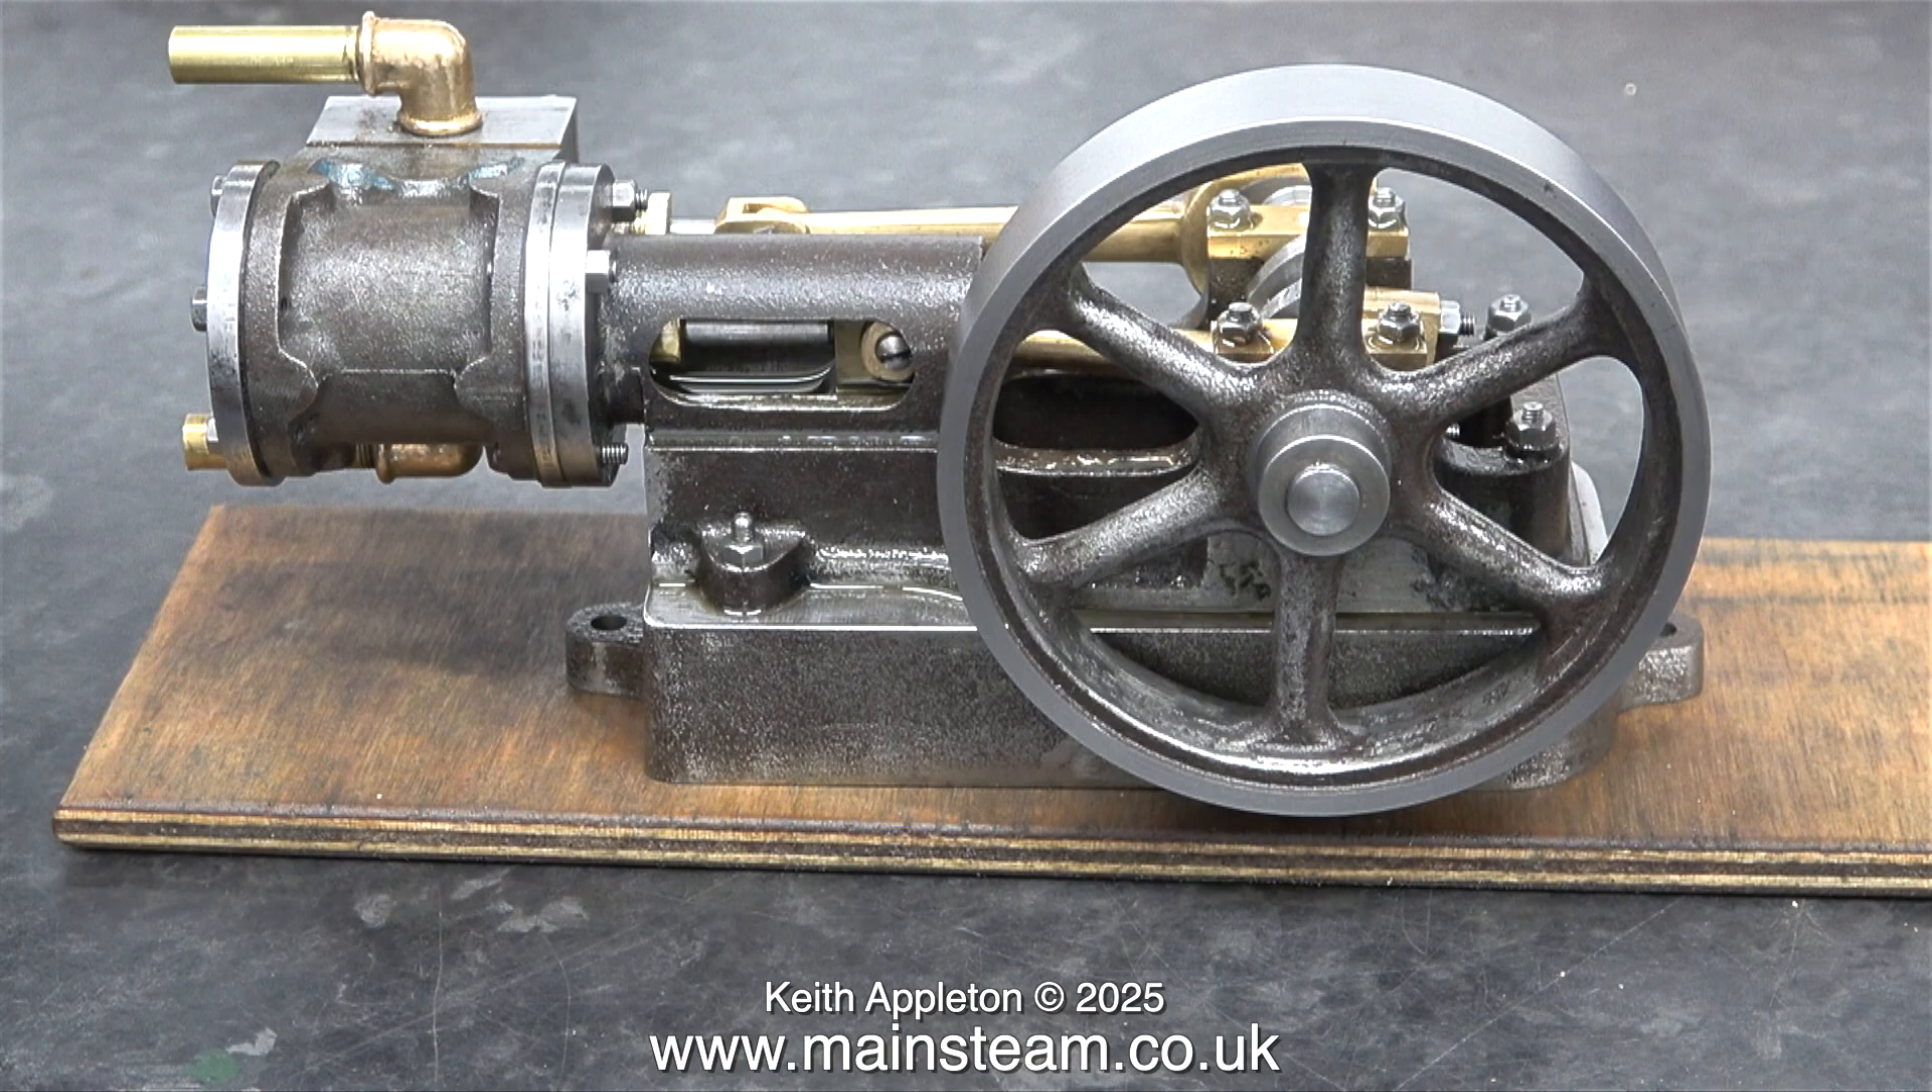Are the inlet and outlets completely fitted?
Yes.